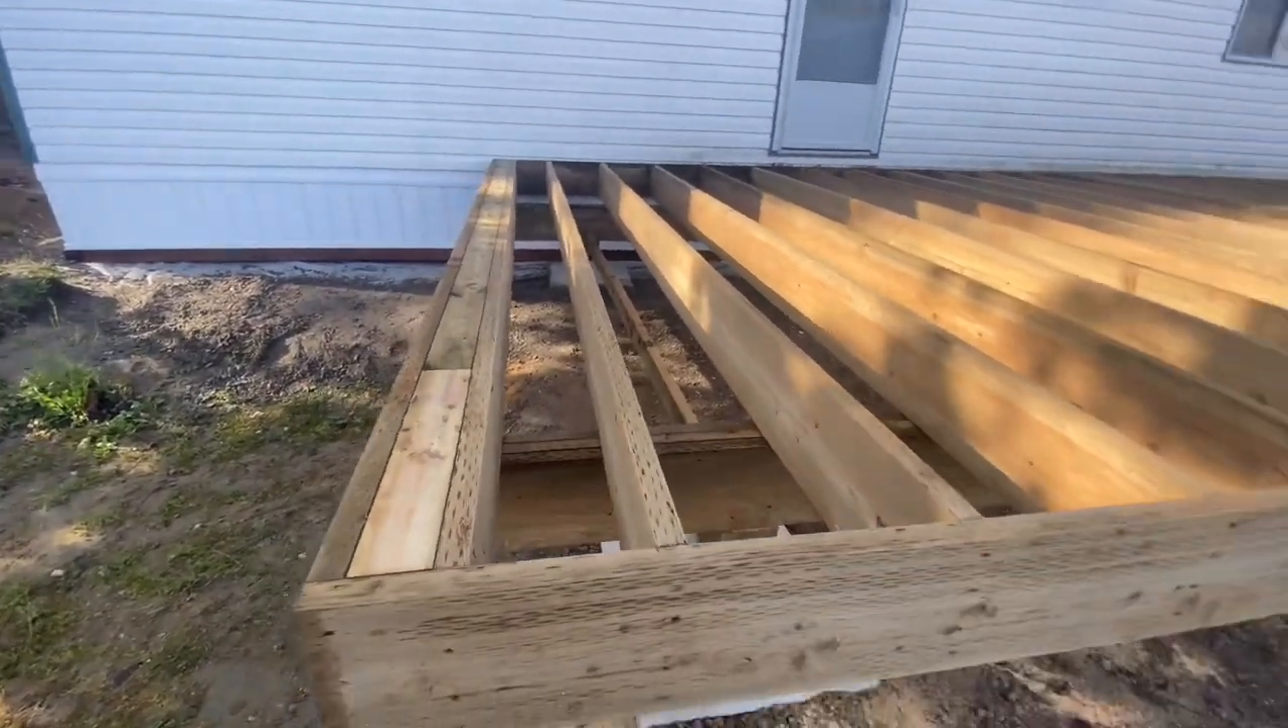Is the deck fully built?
No.